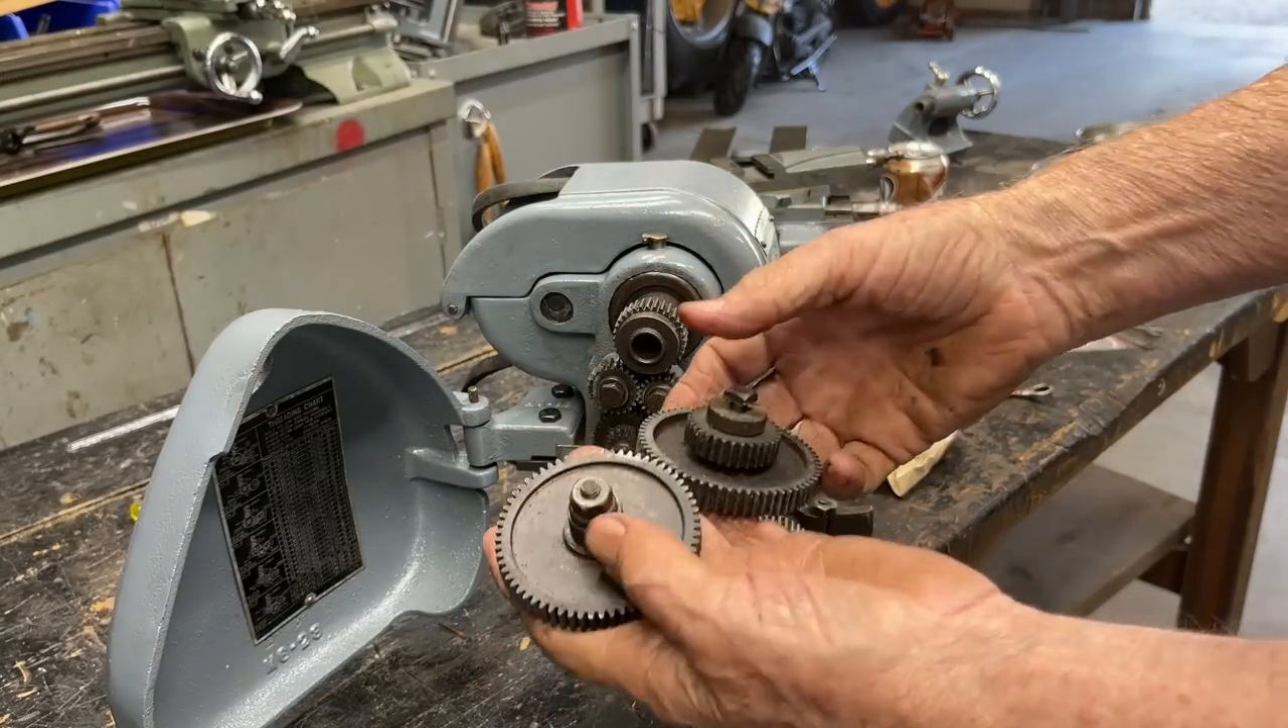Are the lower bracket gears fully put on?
No.